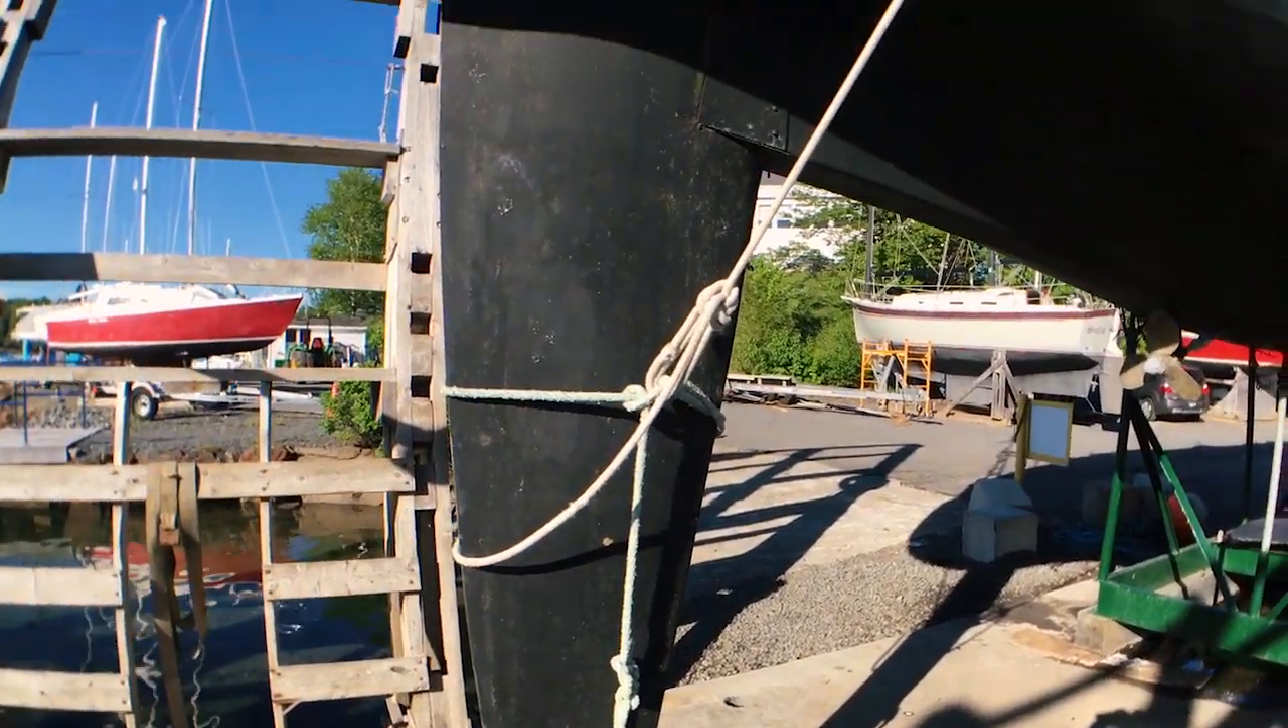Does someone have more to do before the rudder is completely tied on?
No.